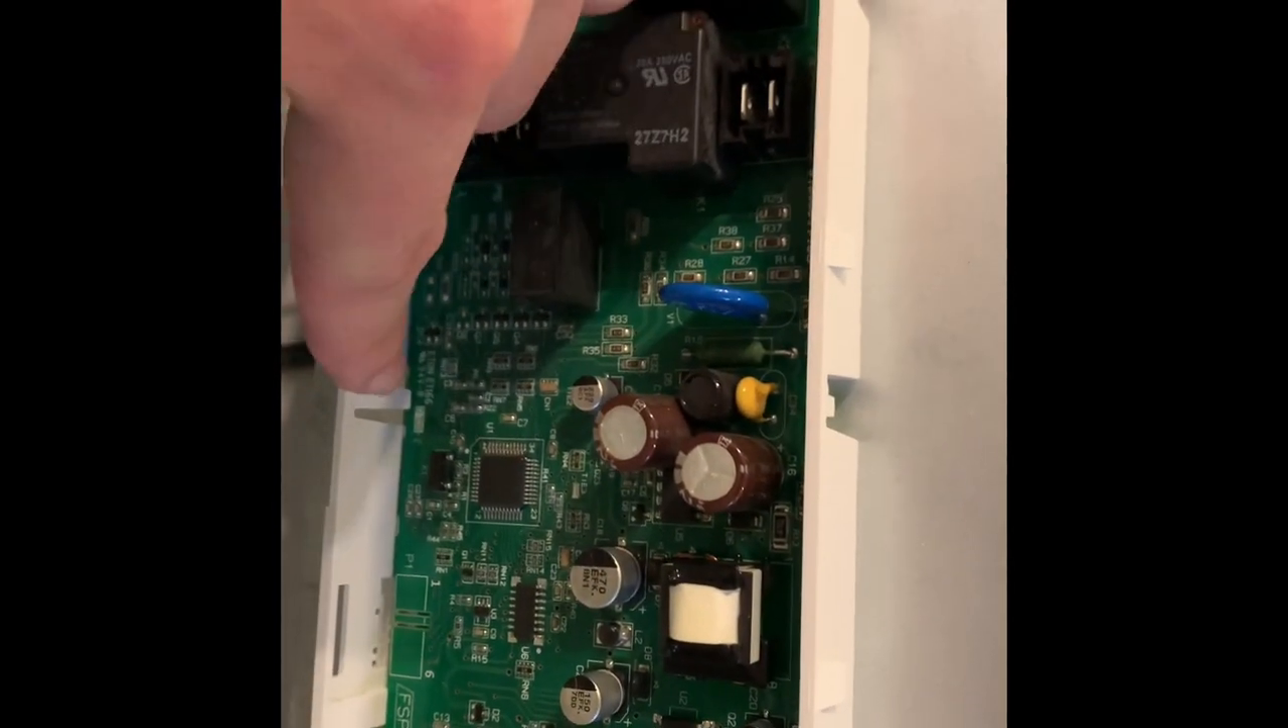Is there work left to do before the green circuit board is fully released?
Yes.